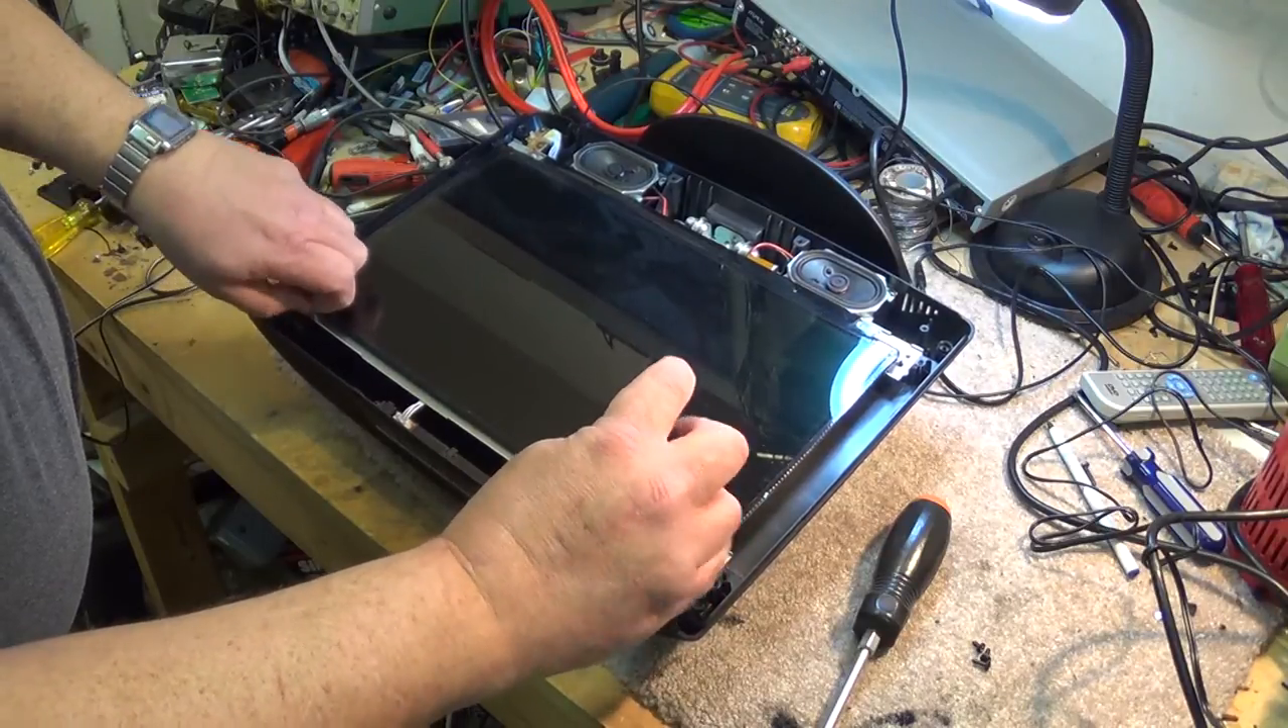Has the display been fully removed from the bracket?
No.